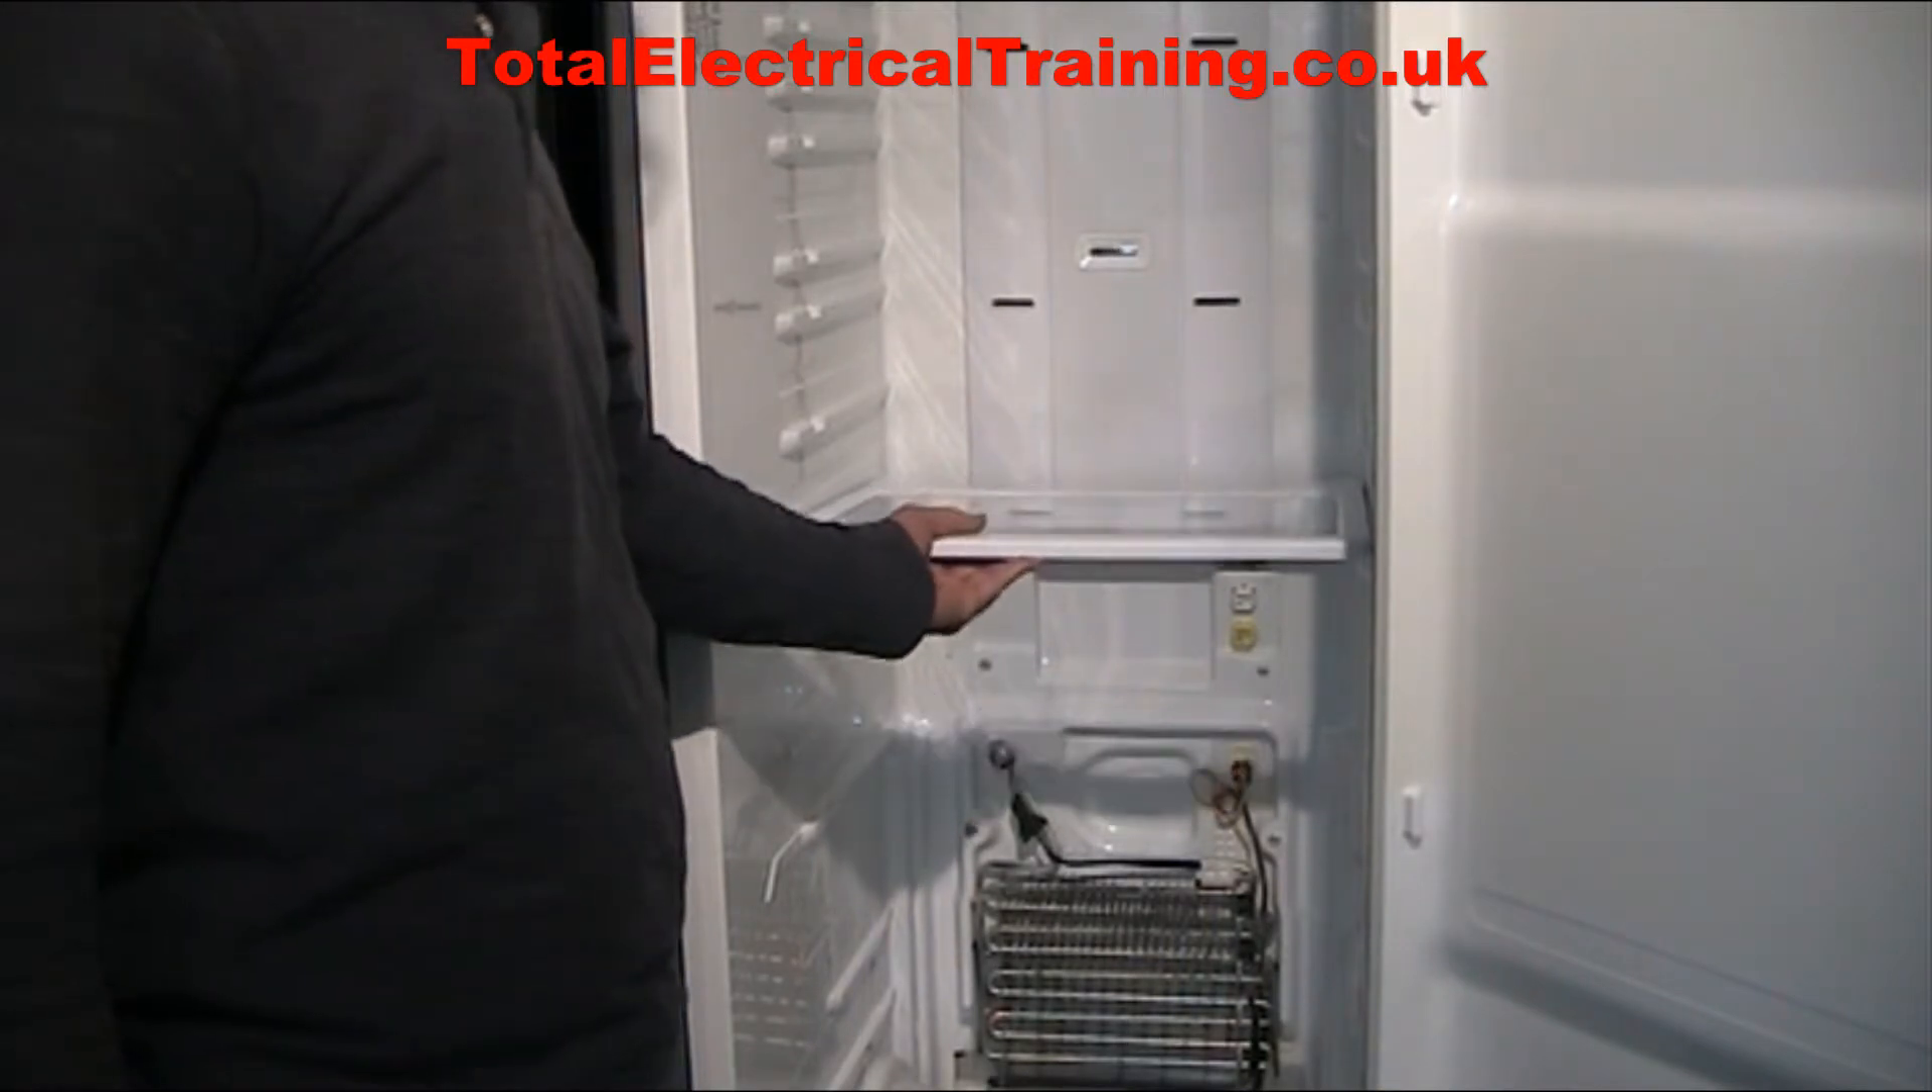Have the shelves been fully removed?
No.